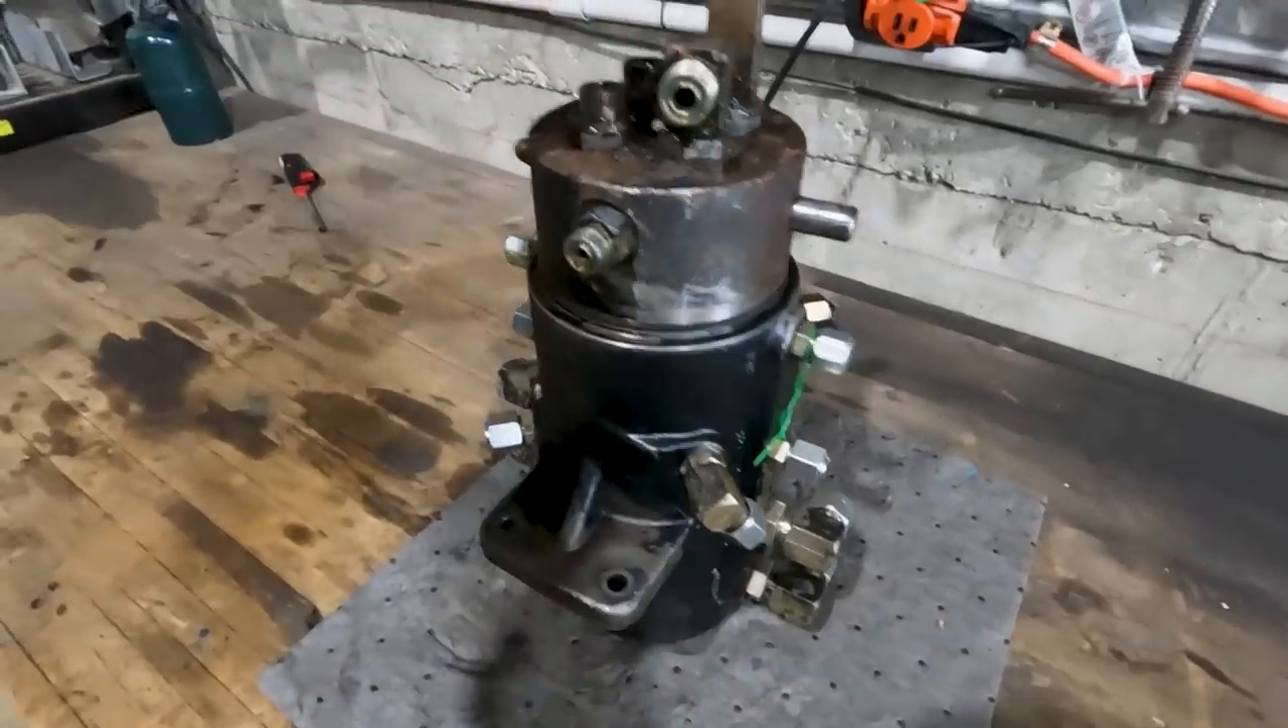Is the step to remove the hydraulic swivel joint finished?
Yes.